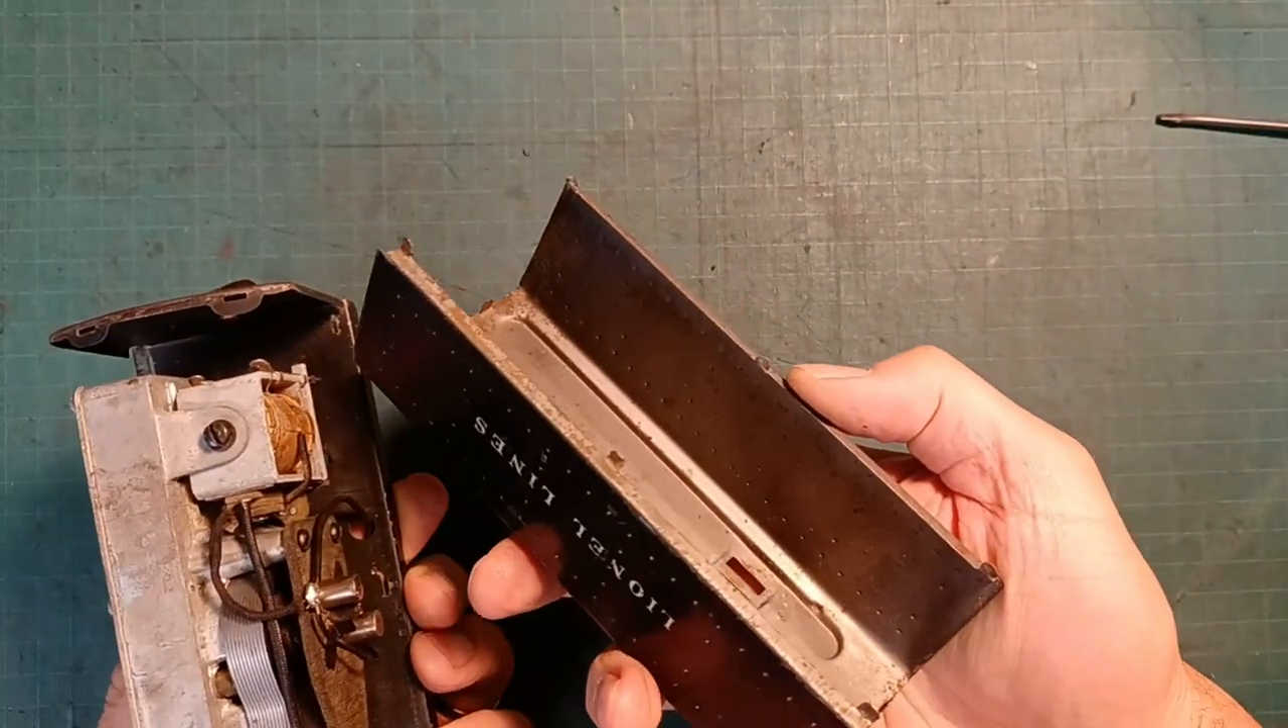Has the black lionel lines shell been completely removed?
Yes.